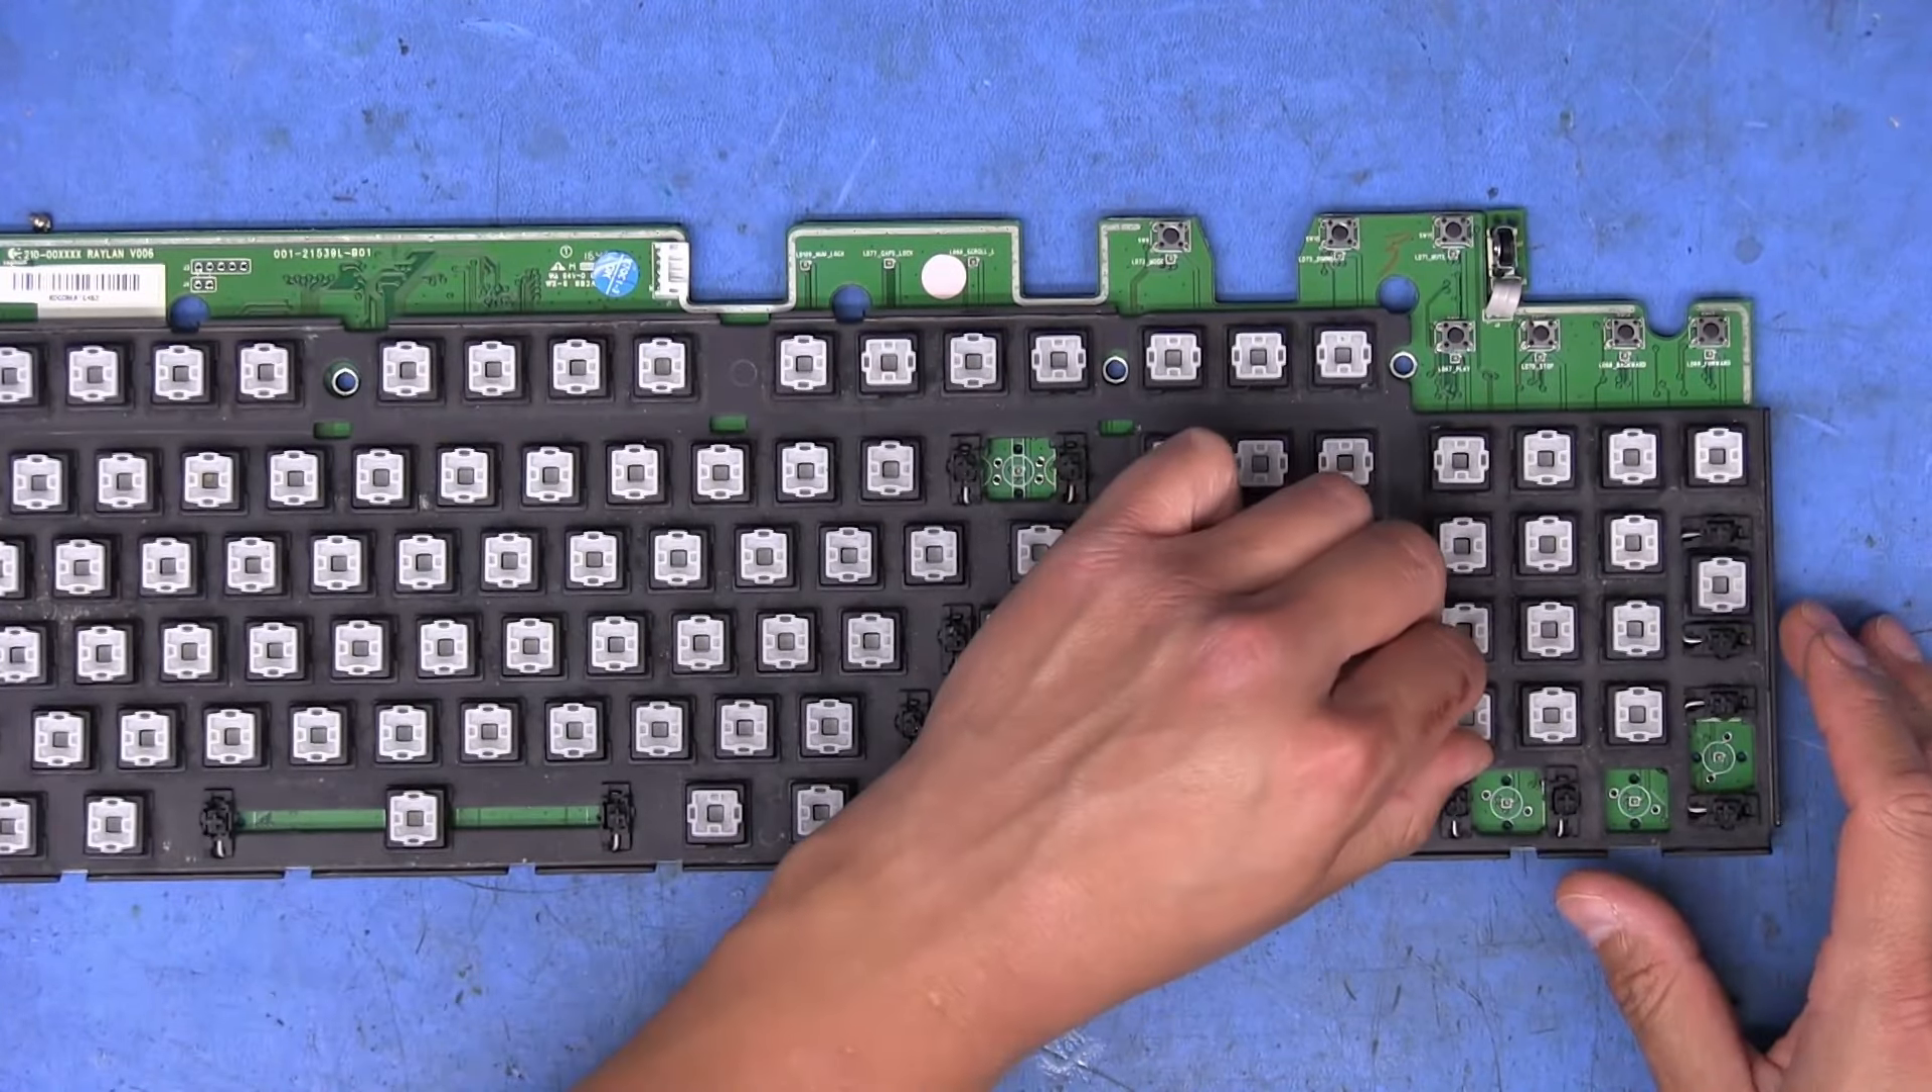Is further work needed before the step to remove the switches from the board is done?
Yes.